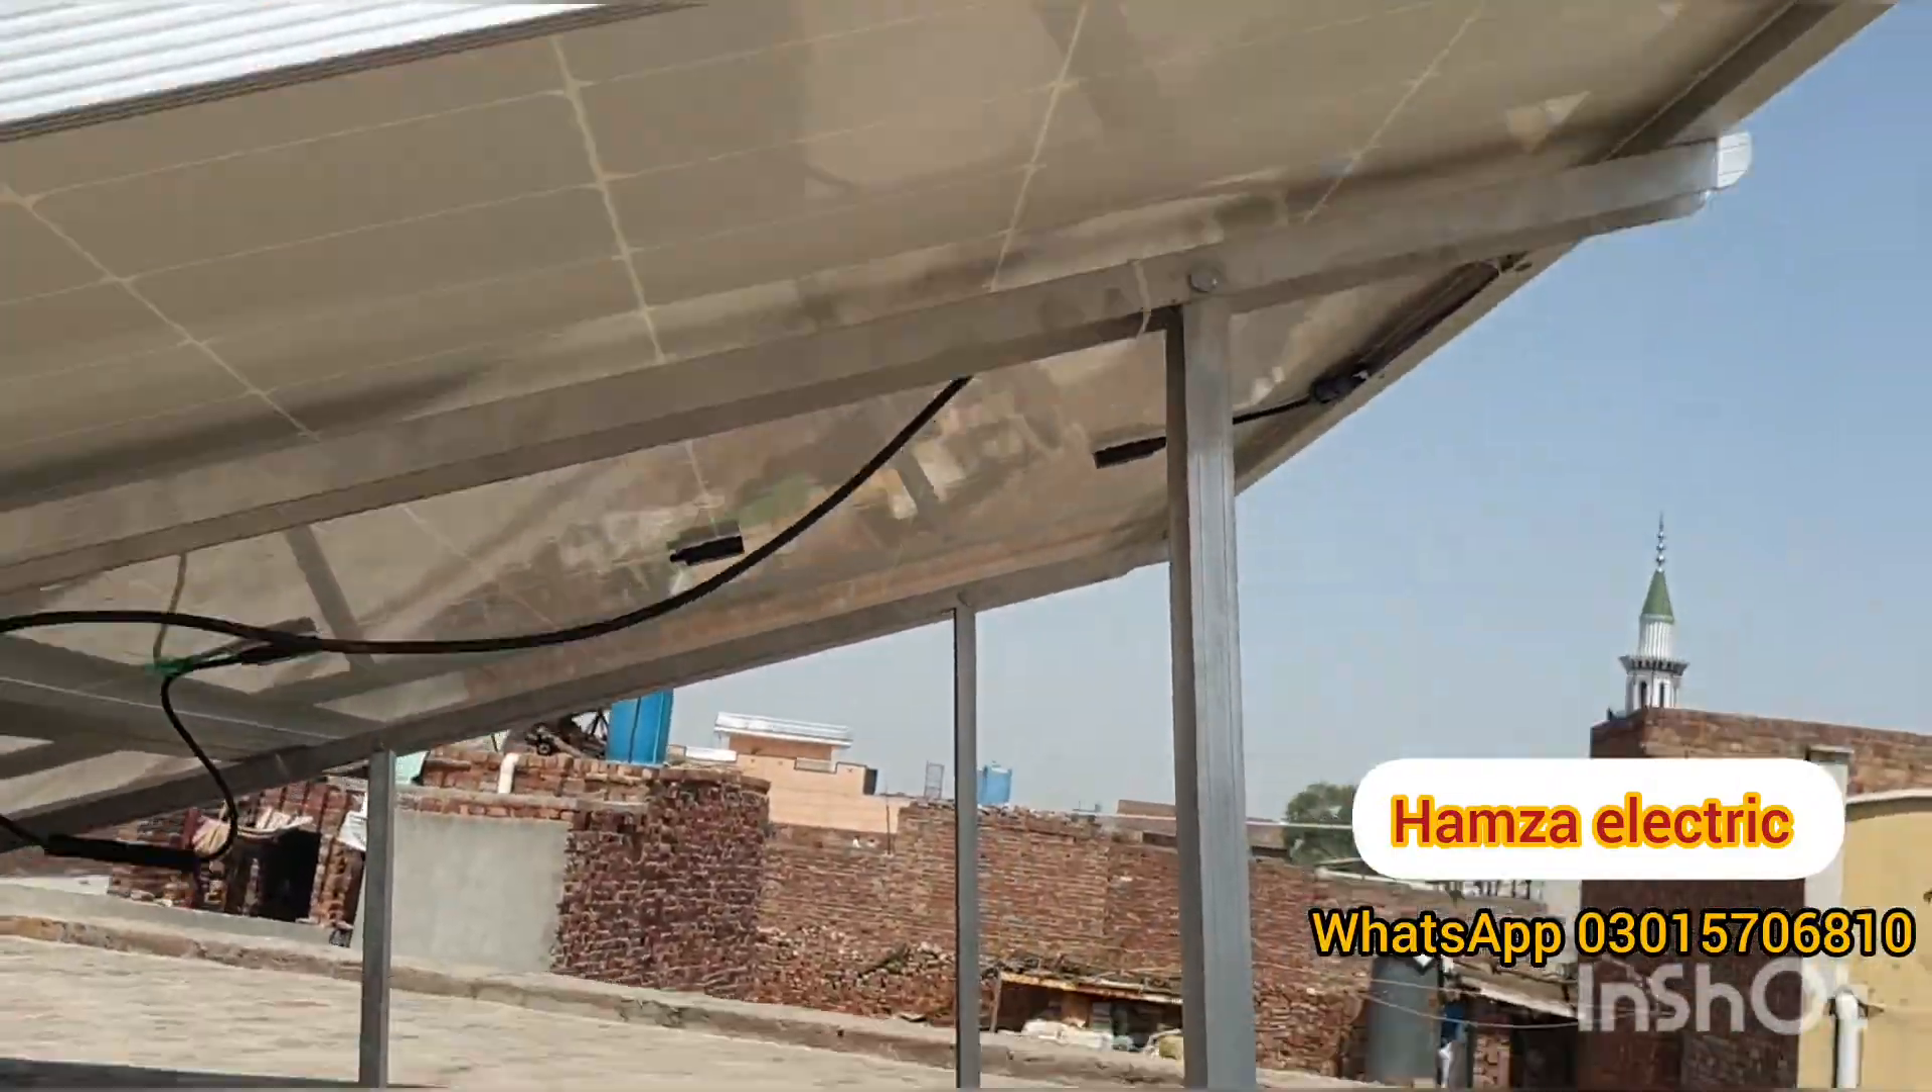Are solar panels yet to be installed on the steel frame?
No.